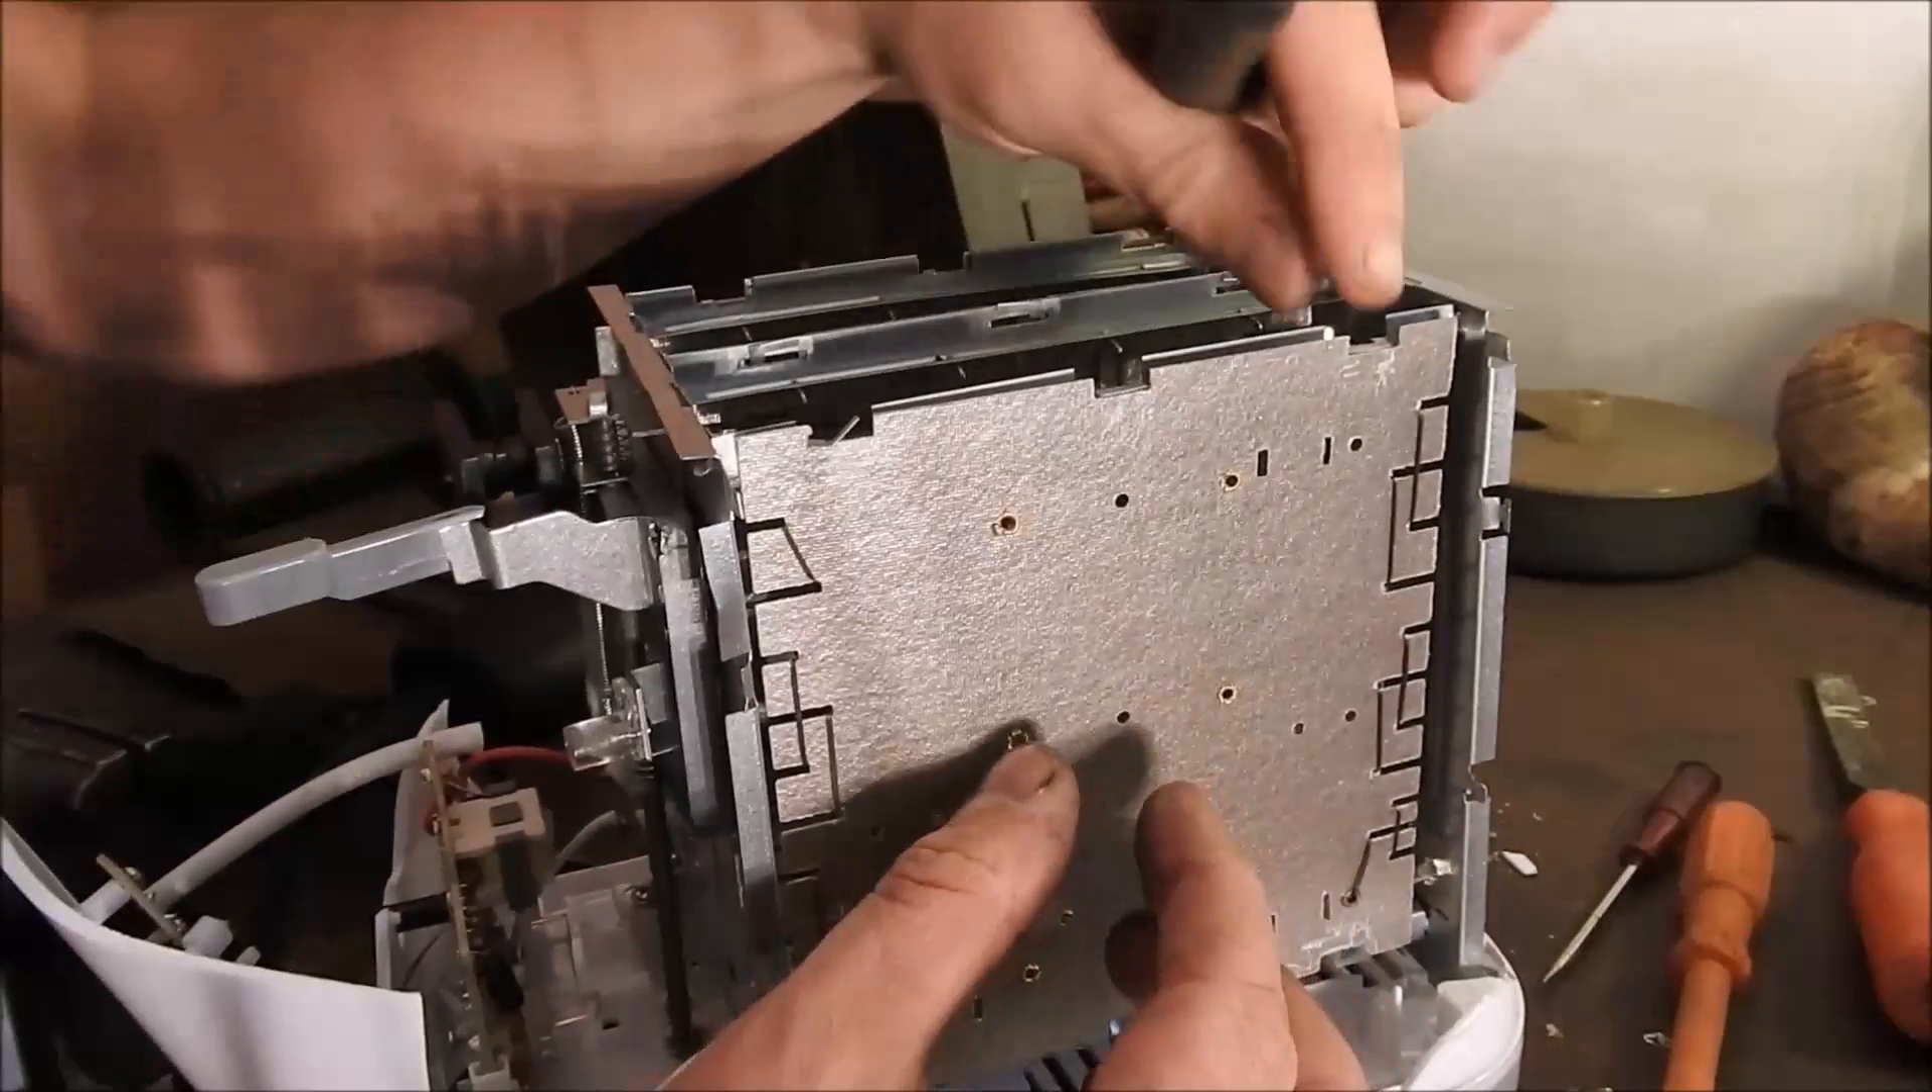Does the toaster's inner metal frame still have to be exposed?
No.